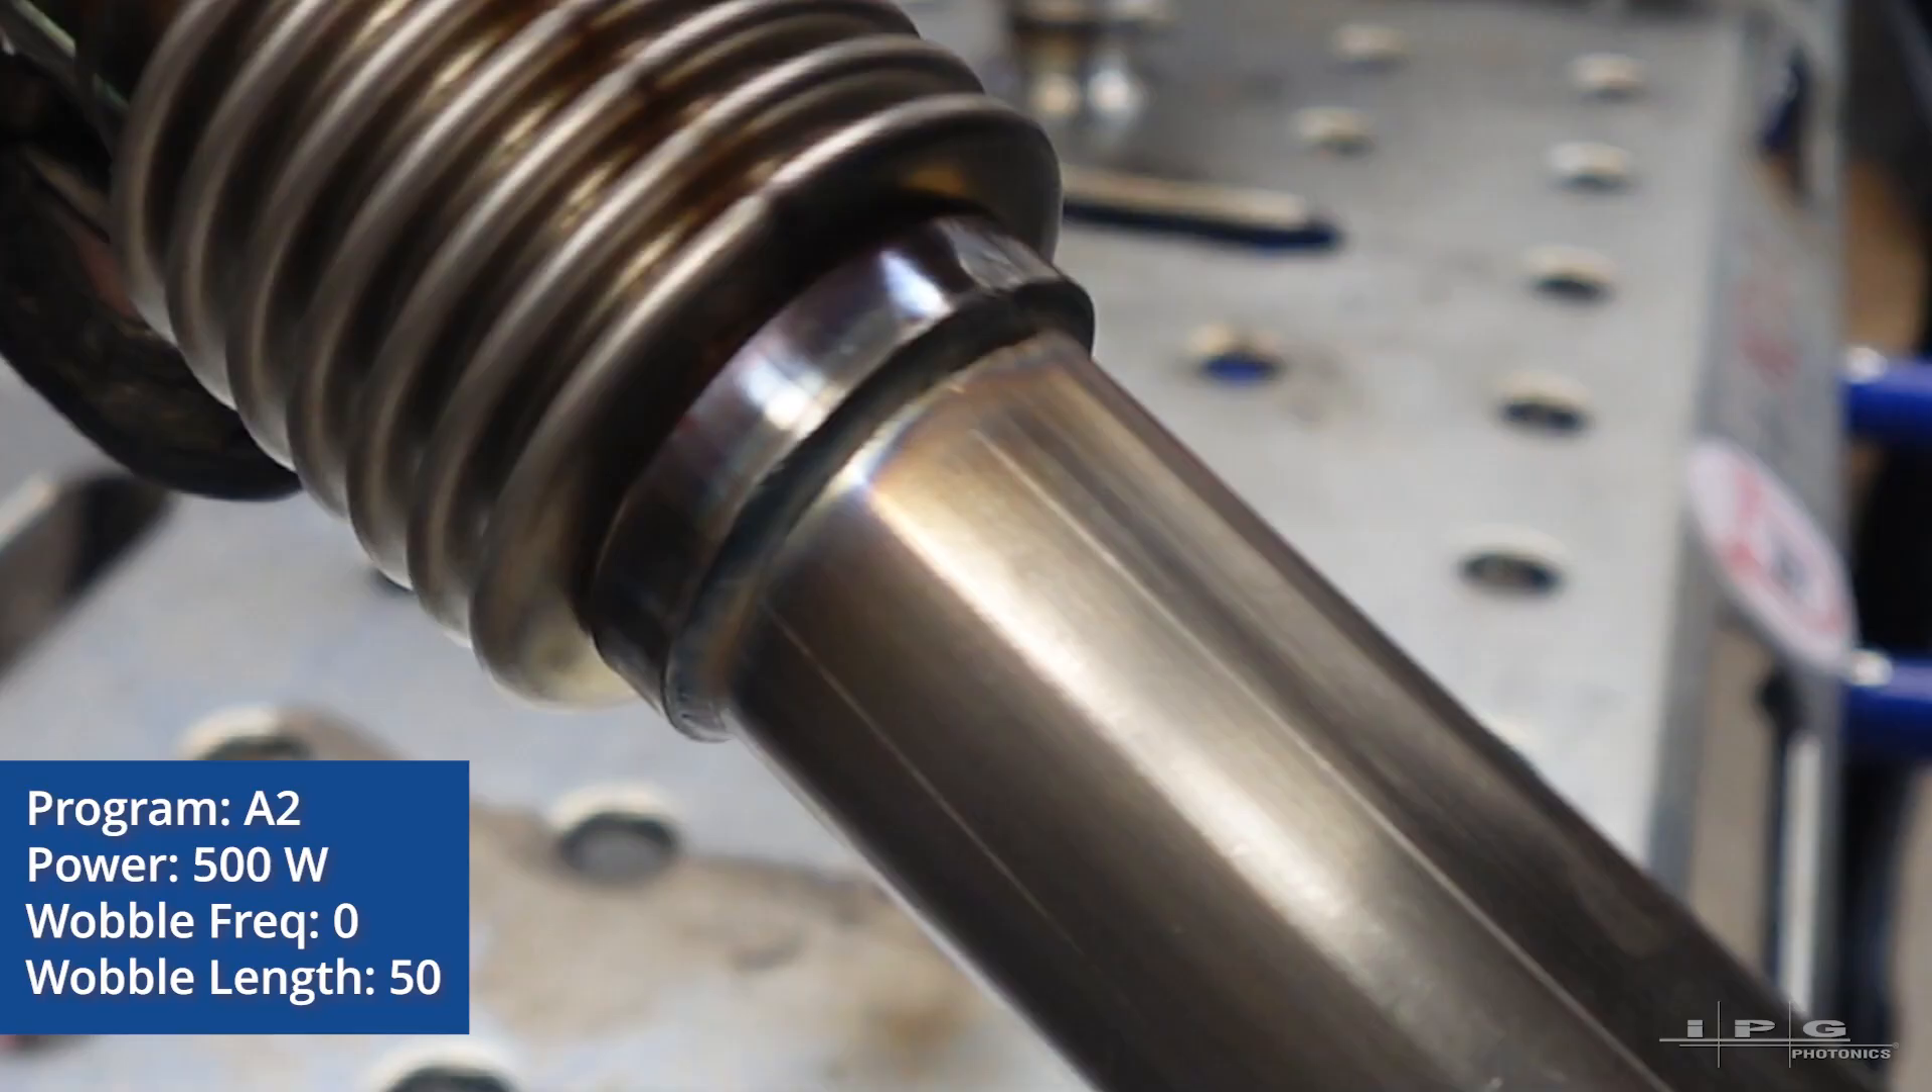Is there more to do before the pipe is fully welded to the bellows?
No.